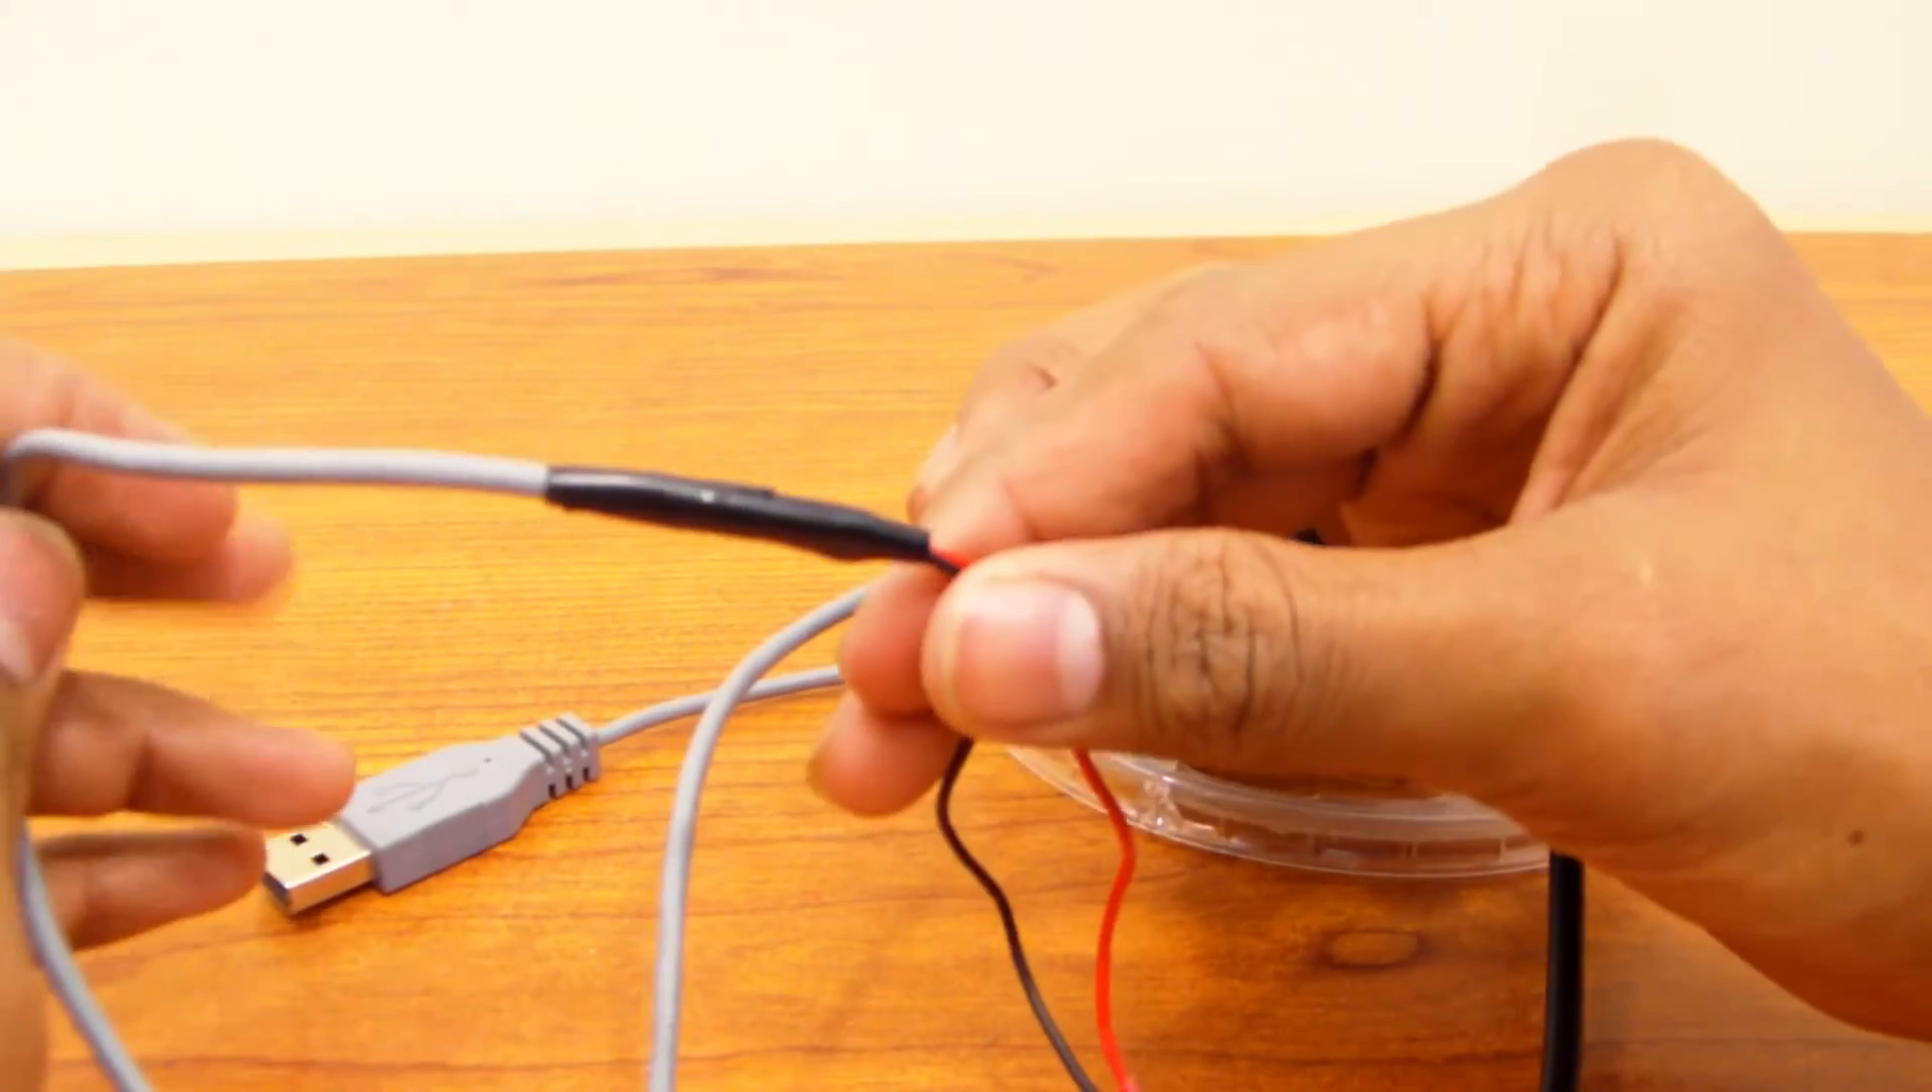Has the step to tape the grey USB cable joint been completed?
Yes.